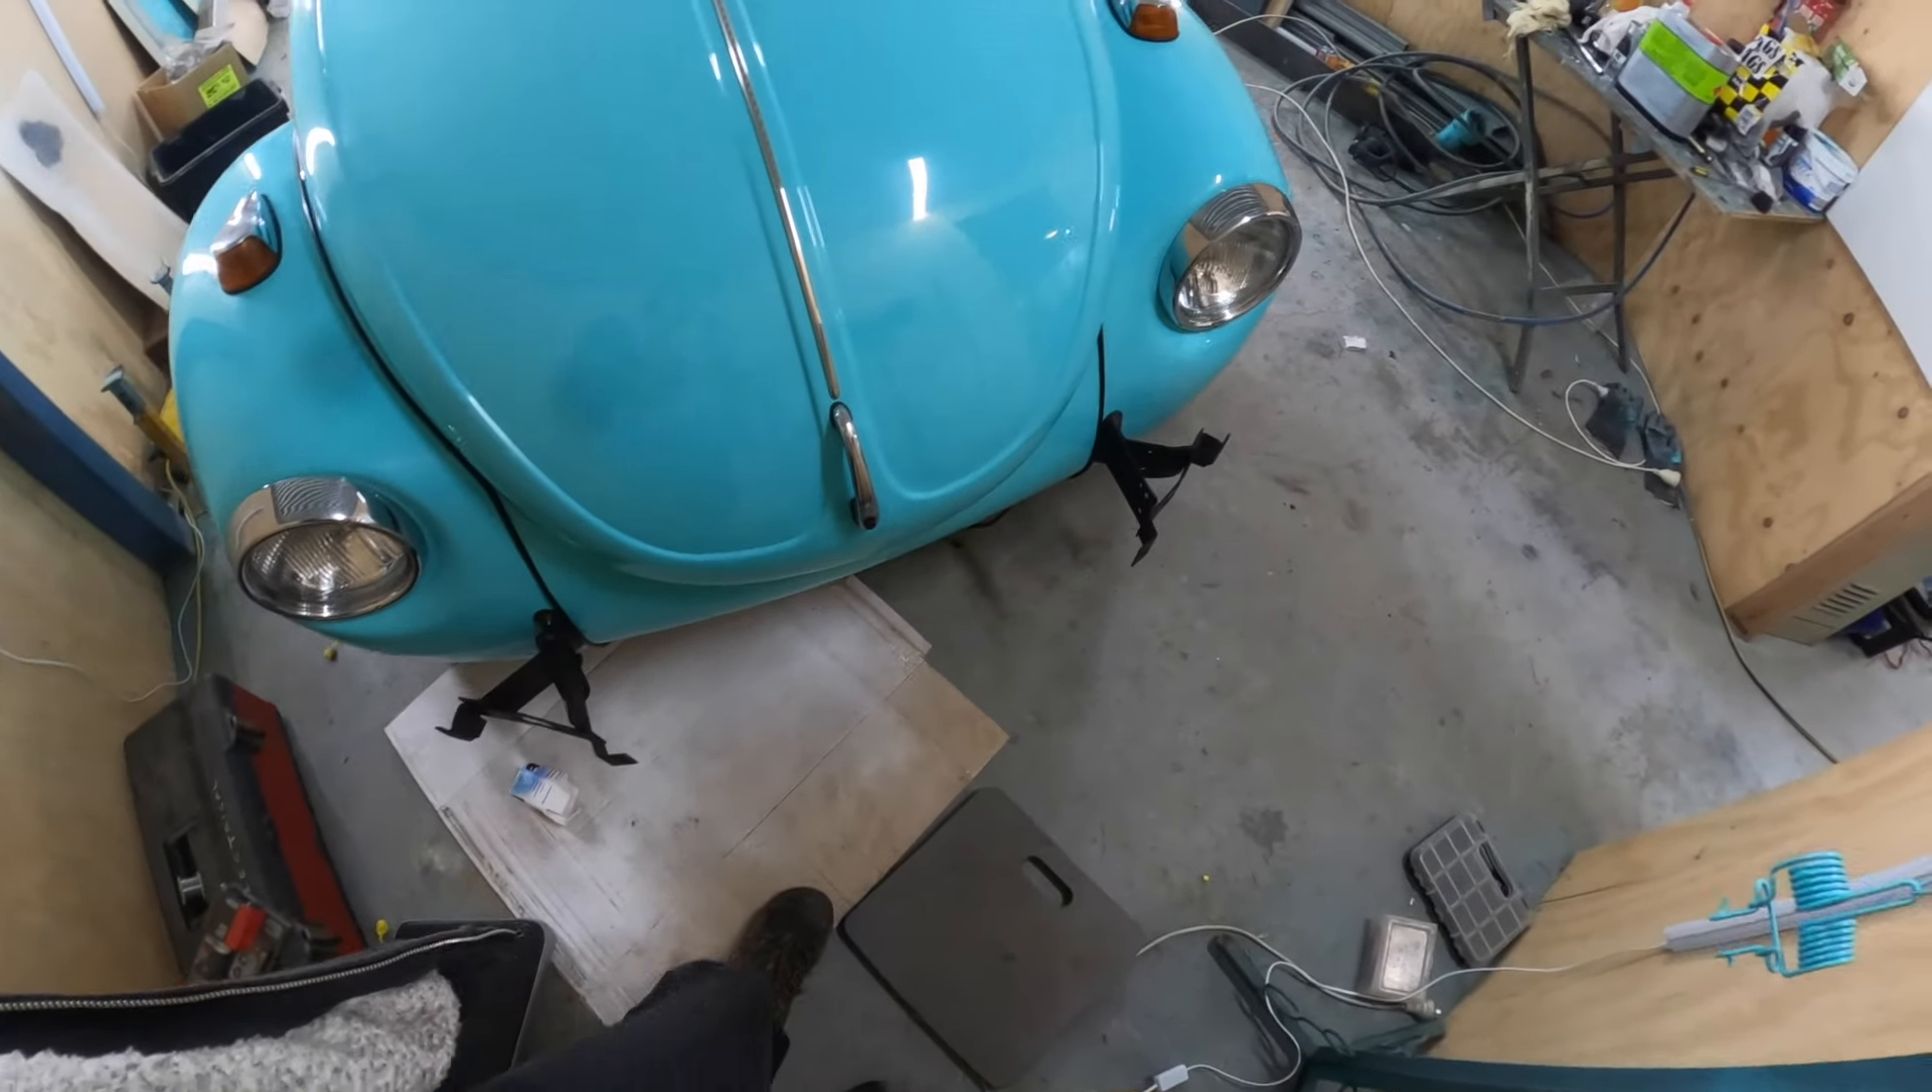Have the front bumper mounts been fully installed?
Yes.